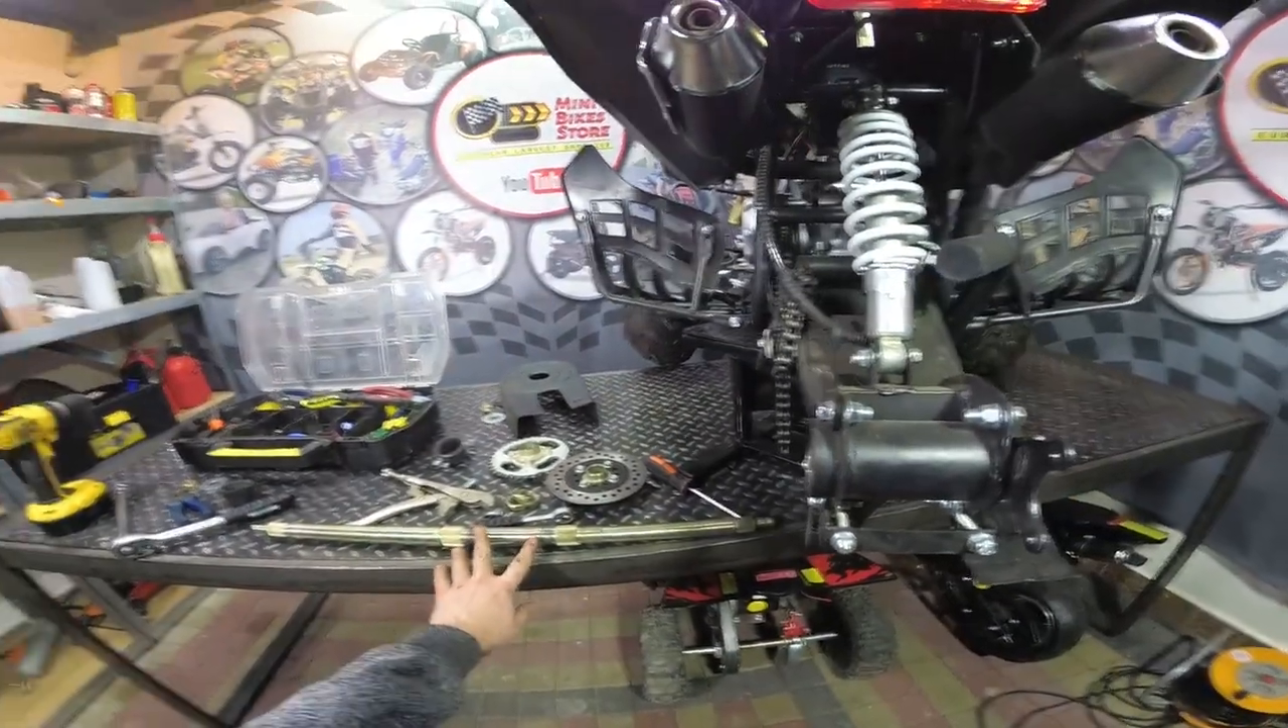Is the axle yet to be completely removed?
No.